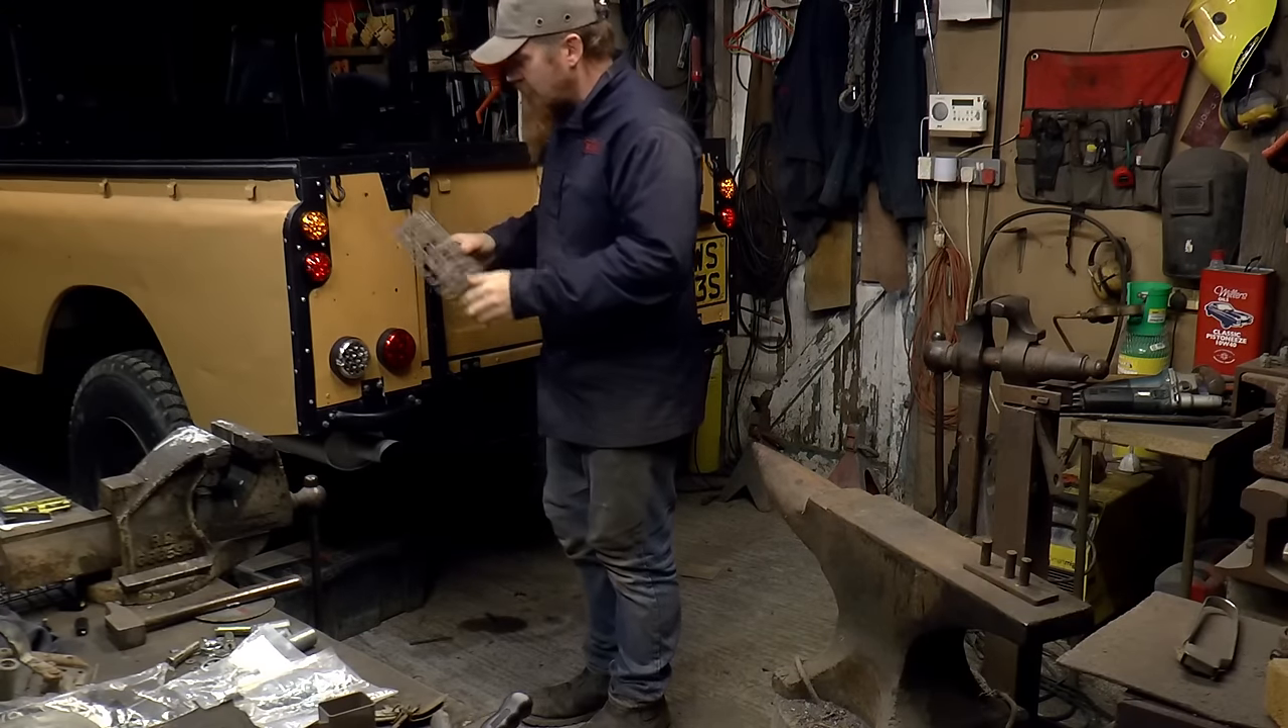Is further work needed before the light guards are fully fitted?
Yes.